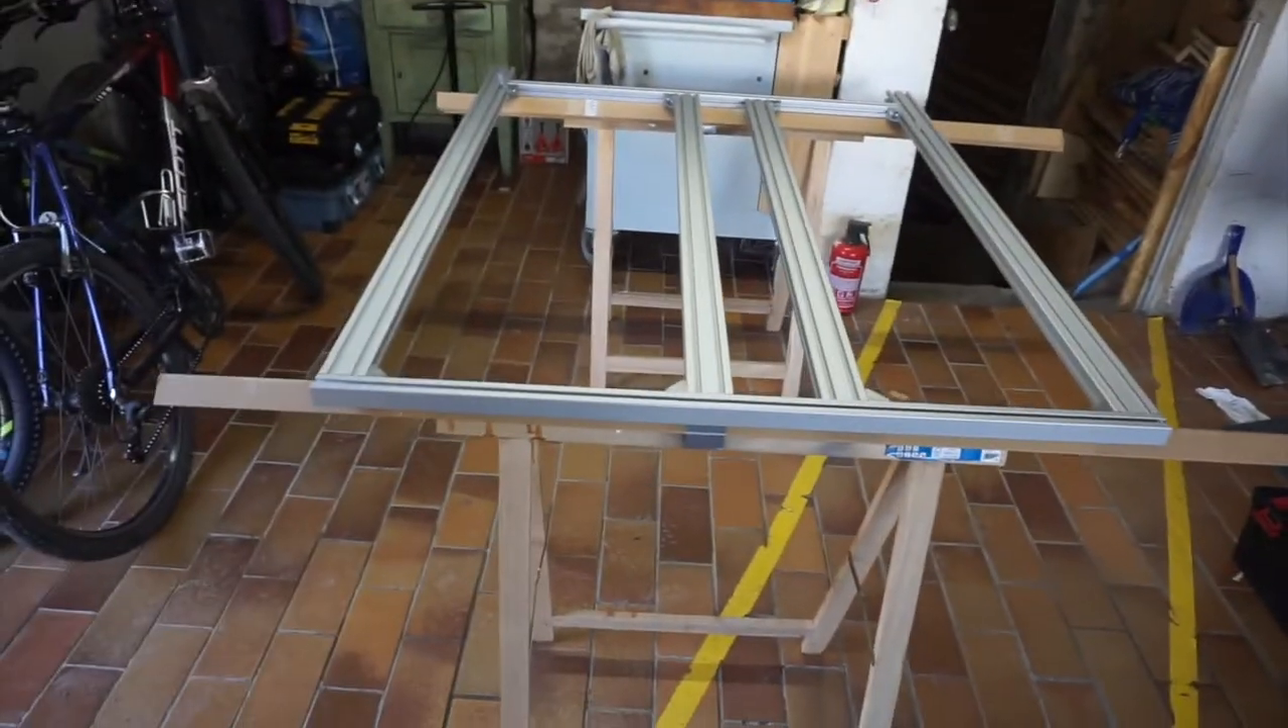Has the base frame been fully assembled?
Yes.